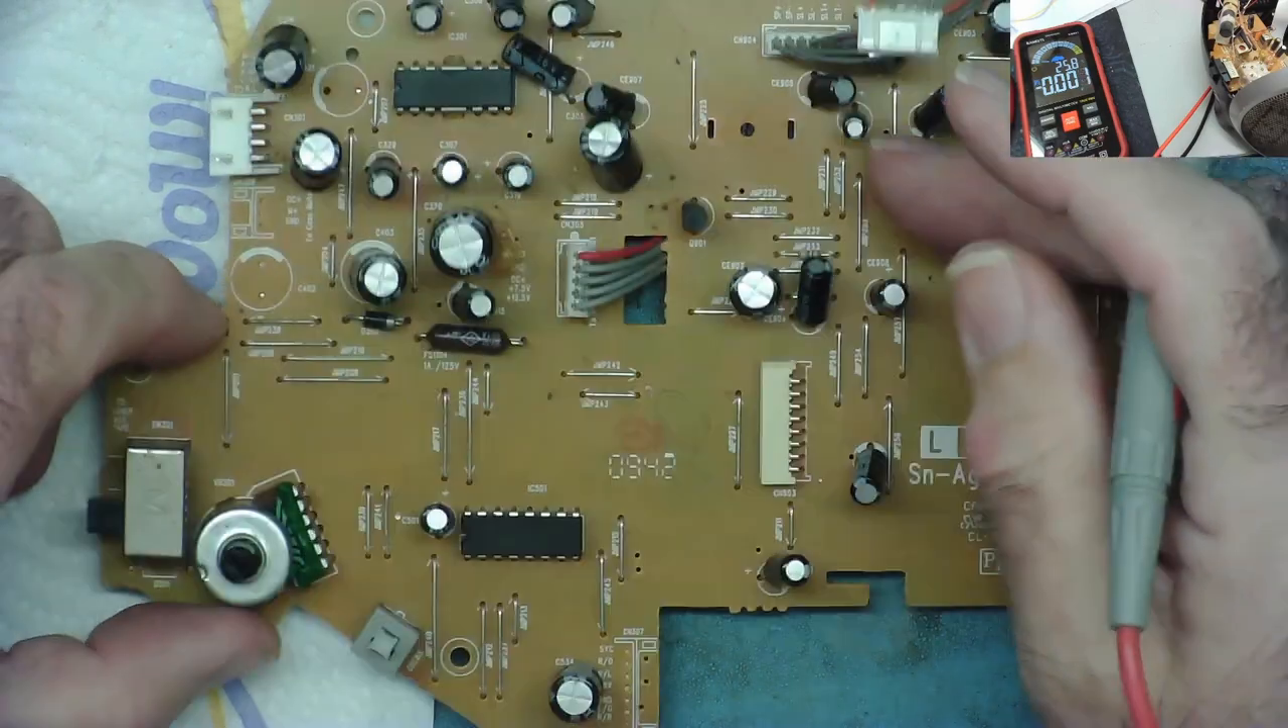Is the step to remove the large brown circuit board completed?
Yes.